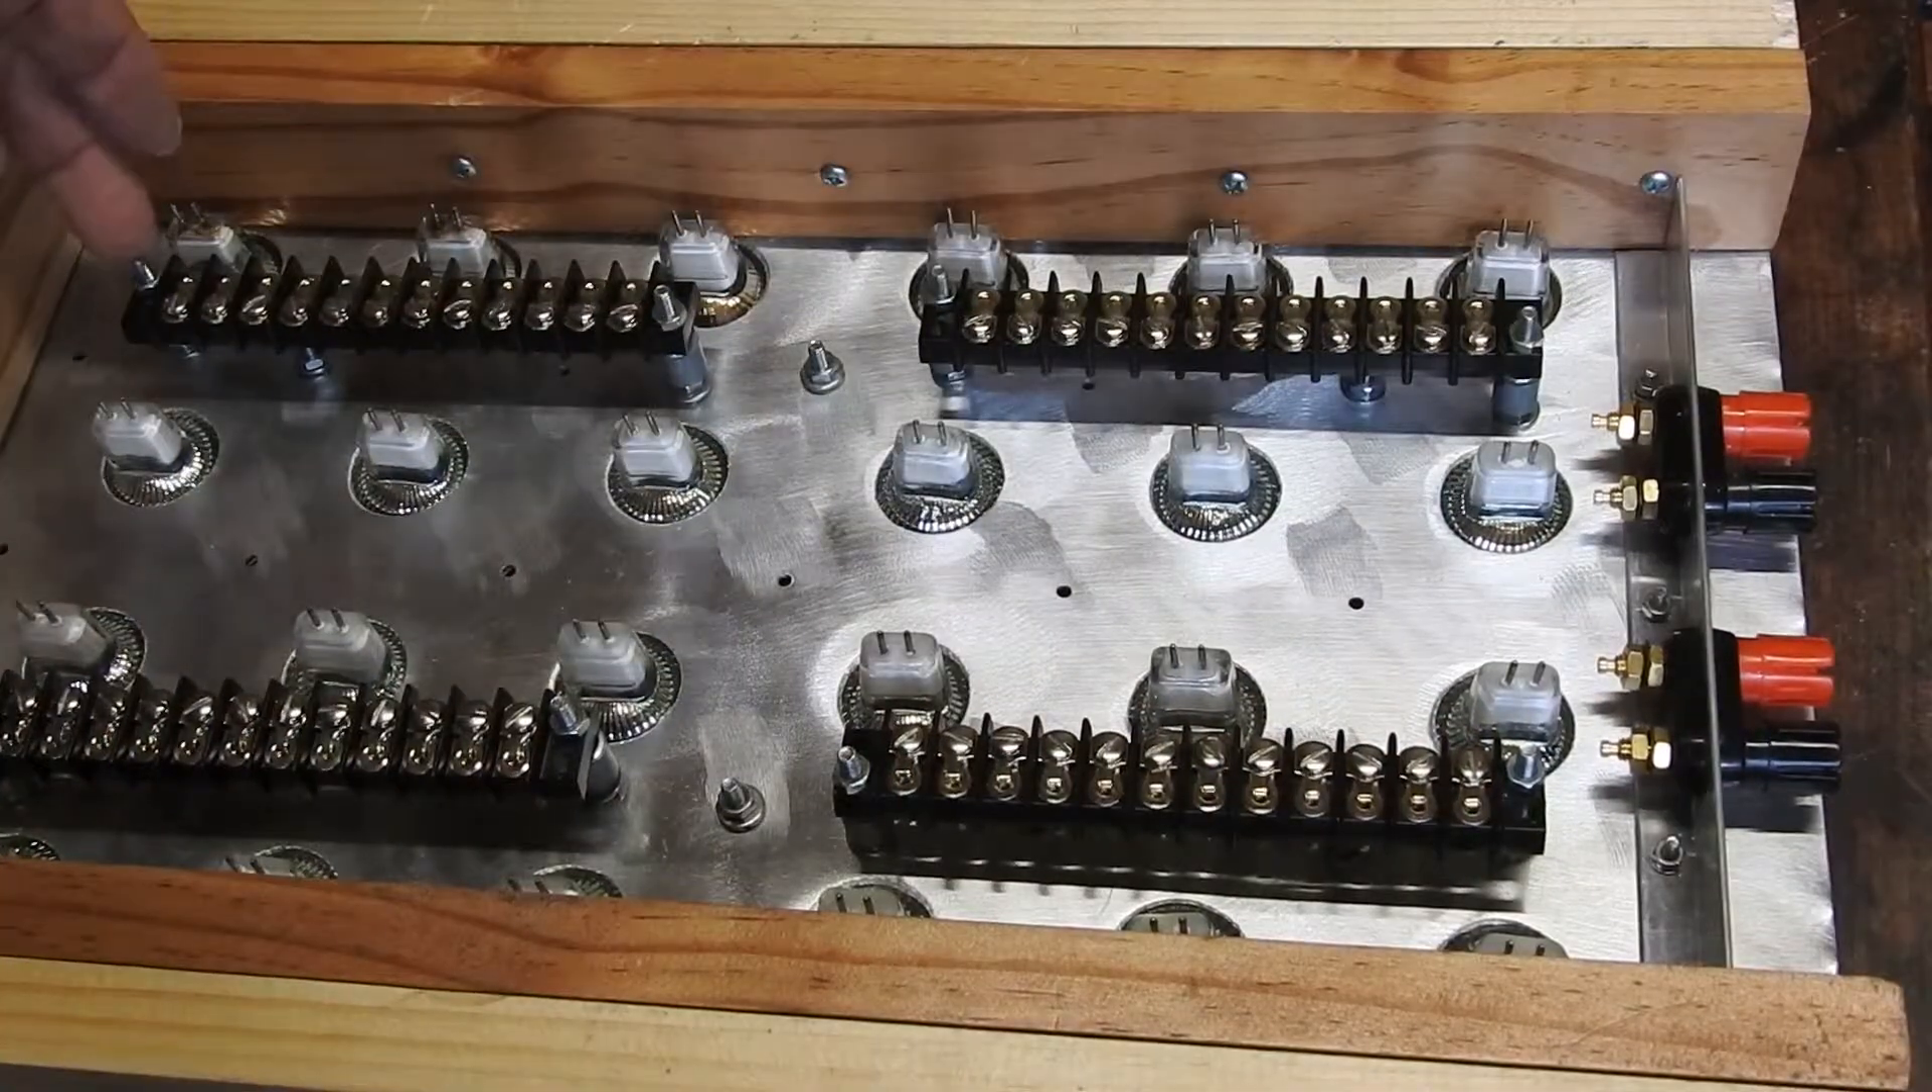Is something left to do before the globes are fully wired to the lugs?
Yes.